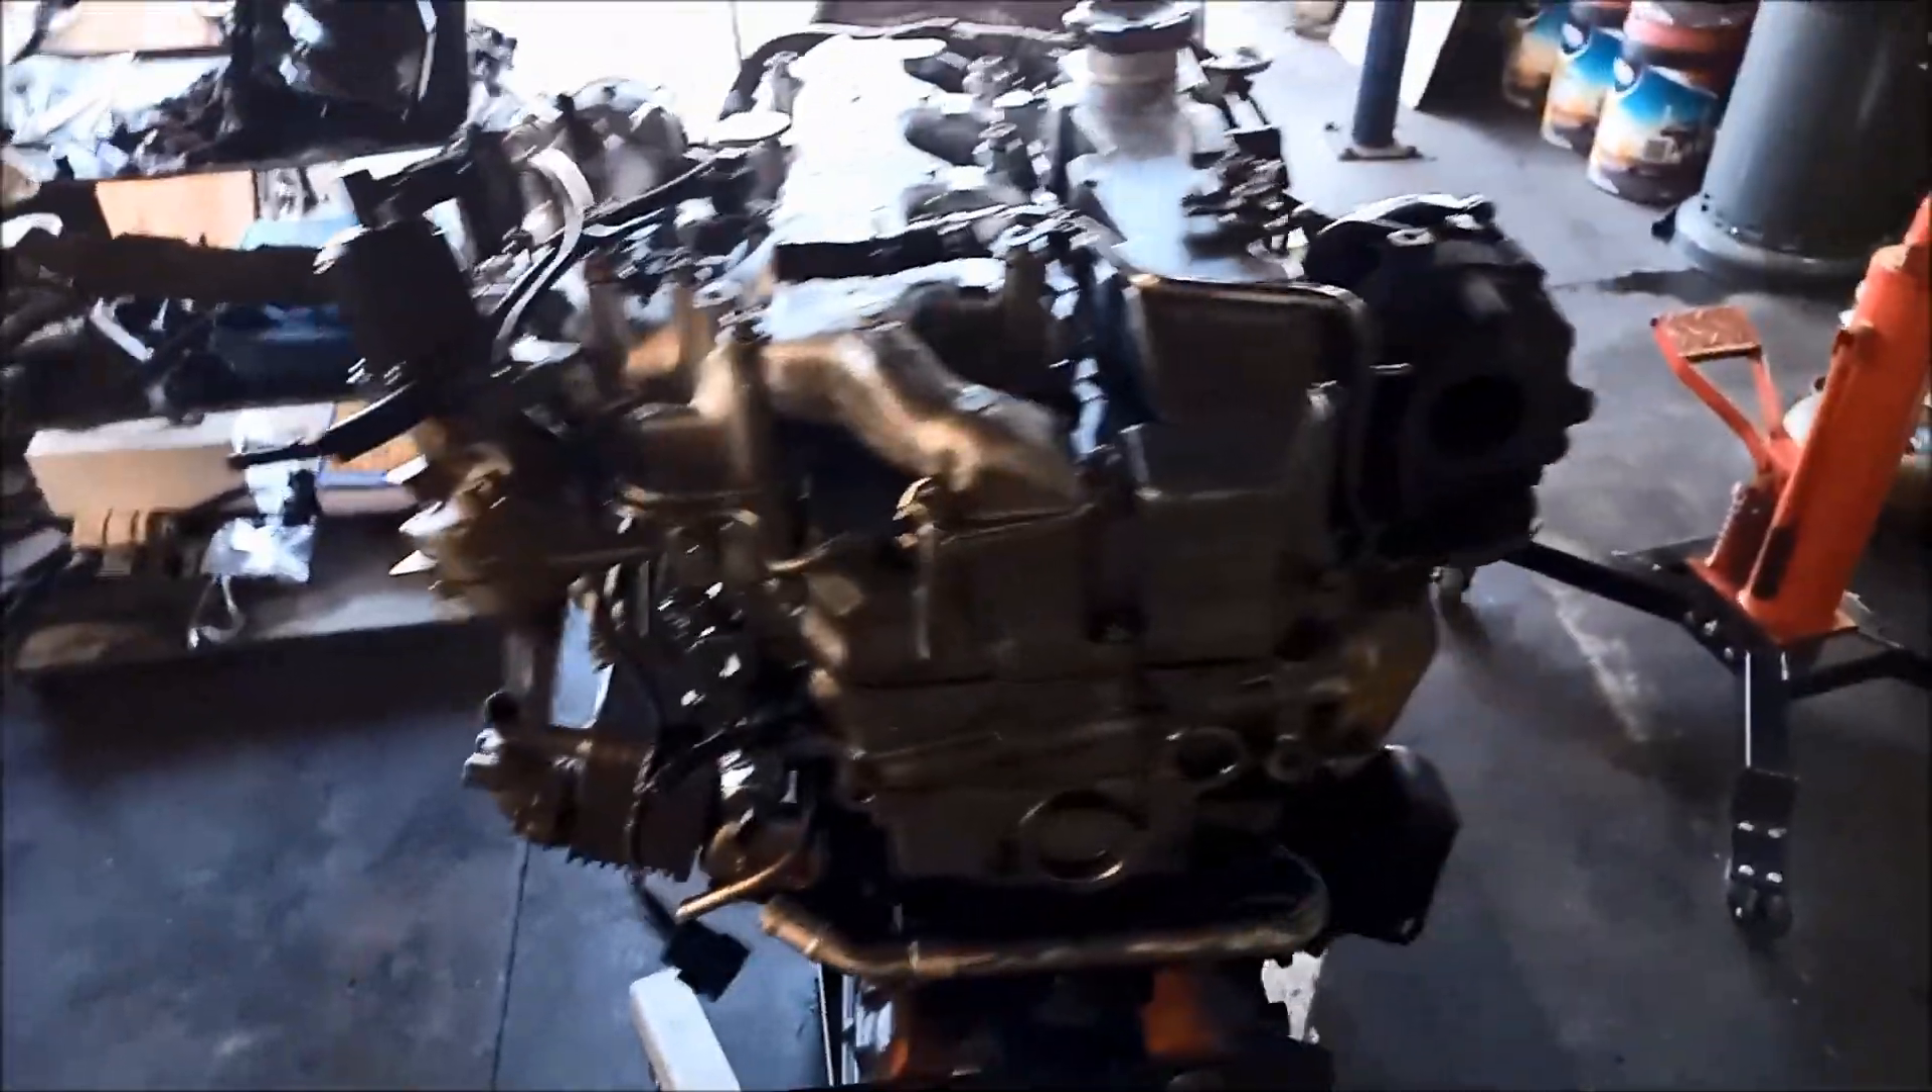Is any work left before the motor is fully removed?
No.